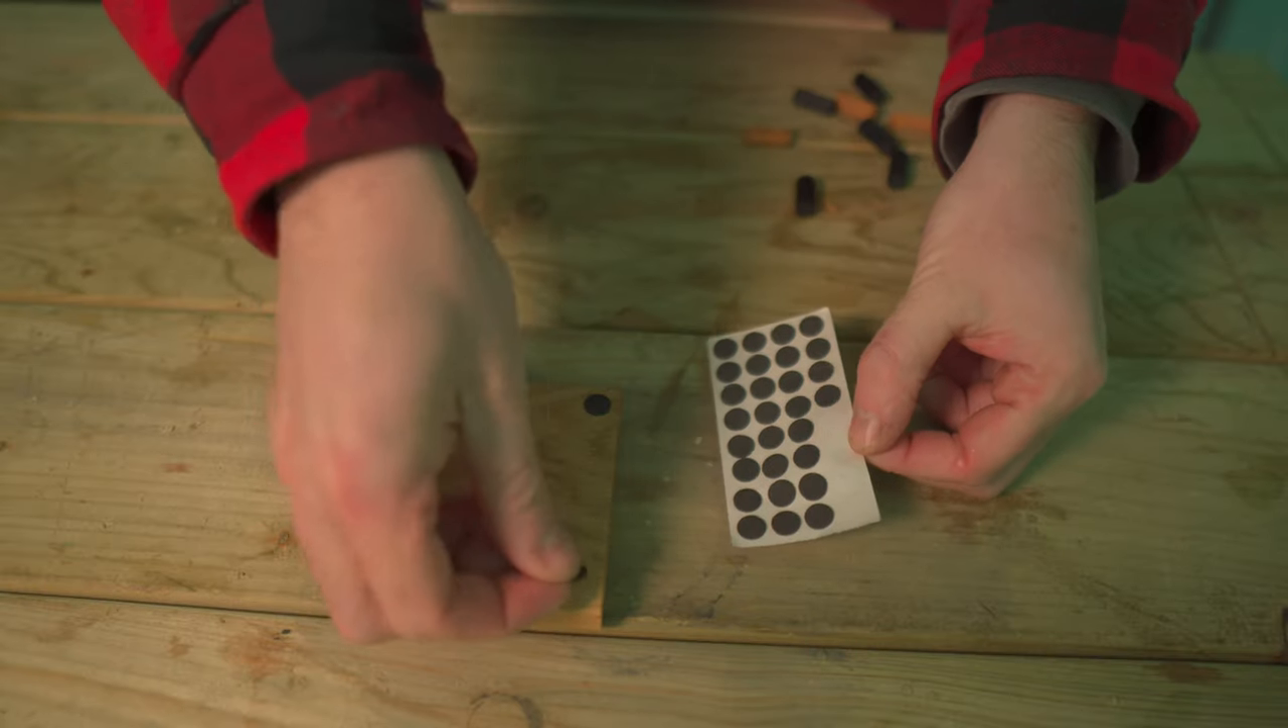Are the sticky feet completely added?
No.